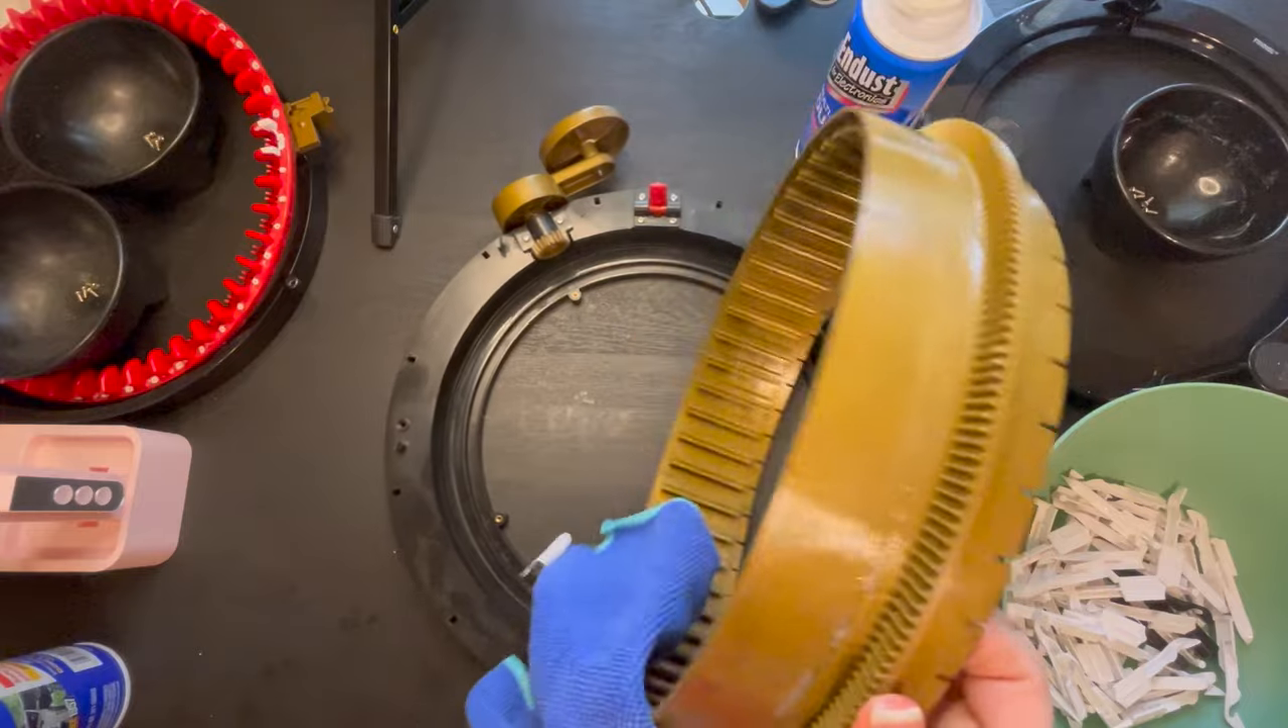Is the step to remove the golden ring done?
Yes.